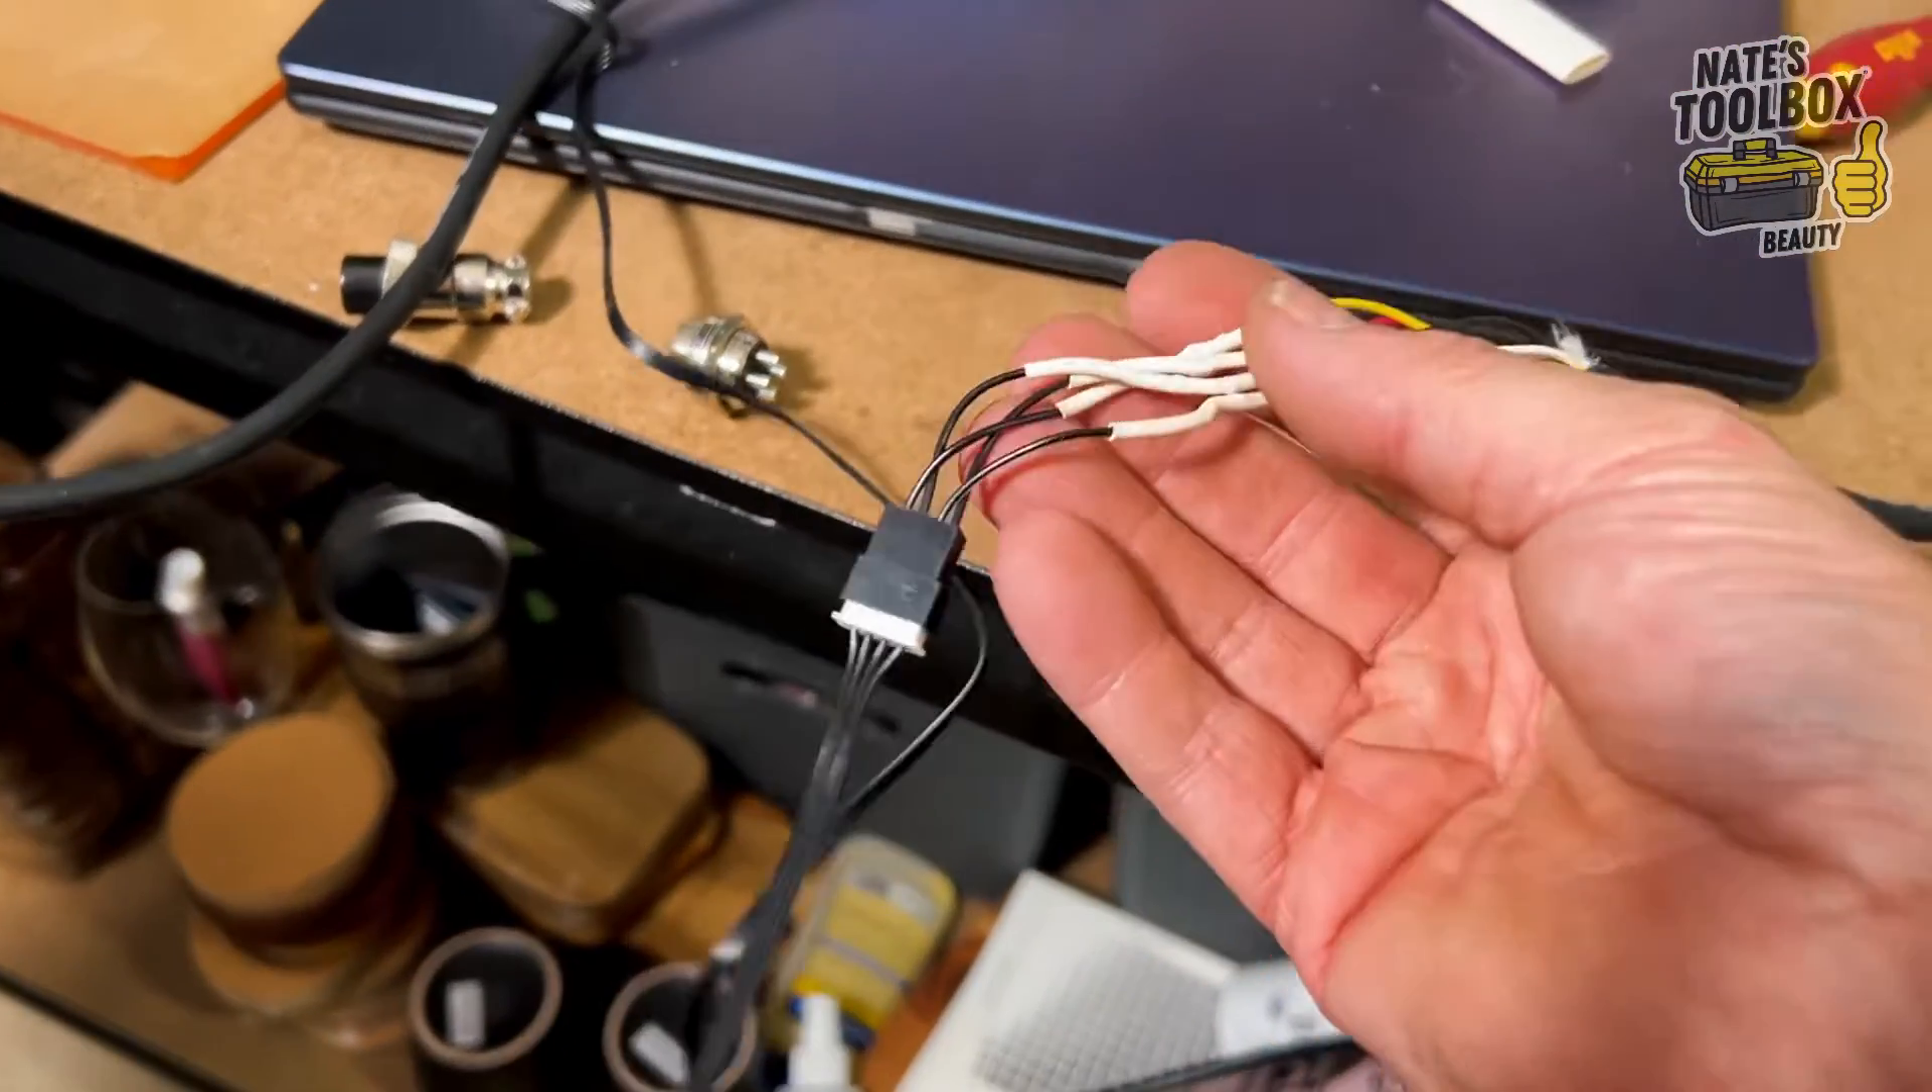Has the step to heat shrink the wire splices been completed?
Yes.